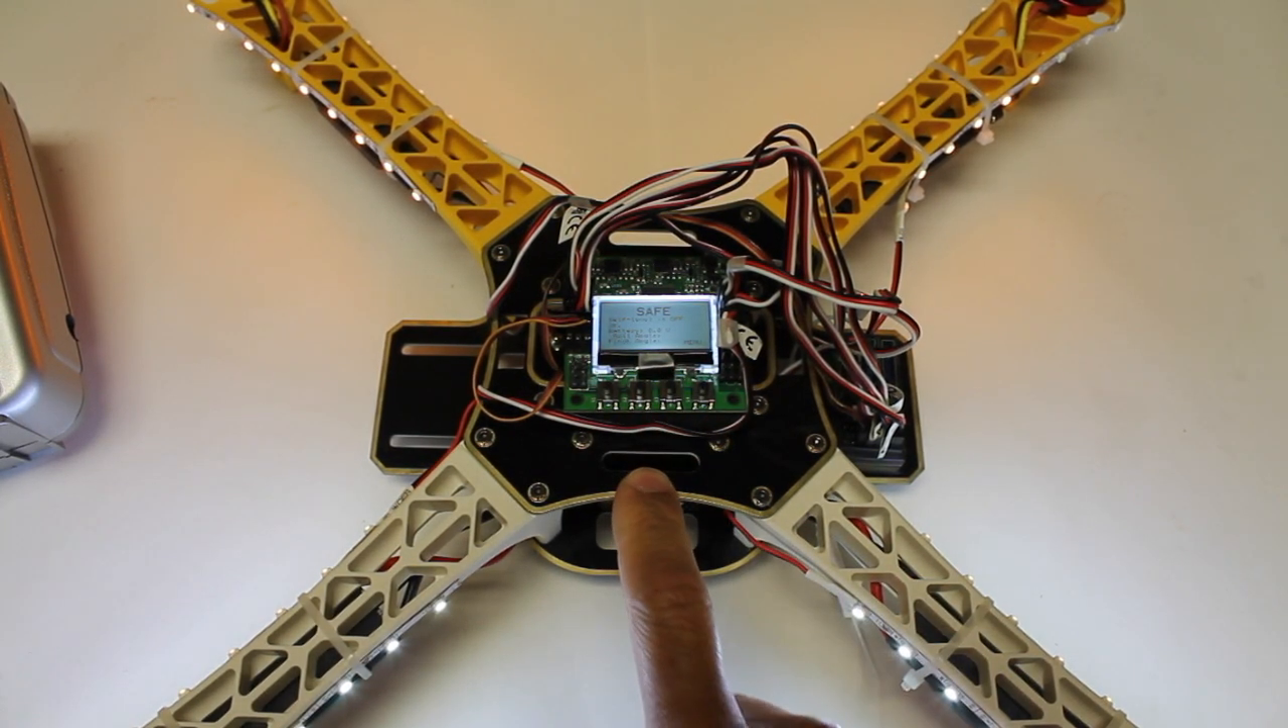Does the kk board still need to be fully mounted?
No.